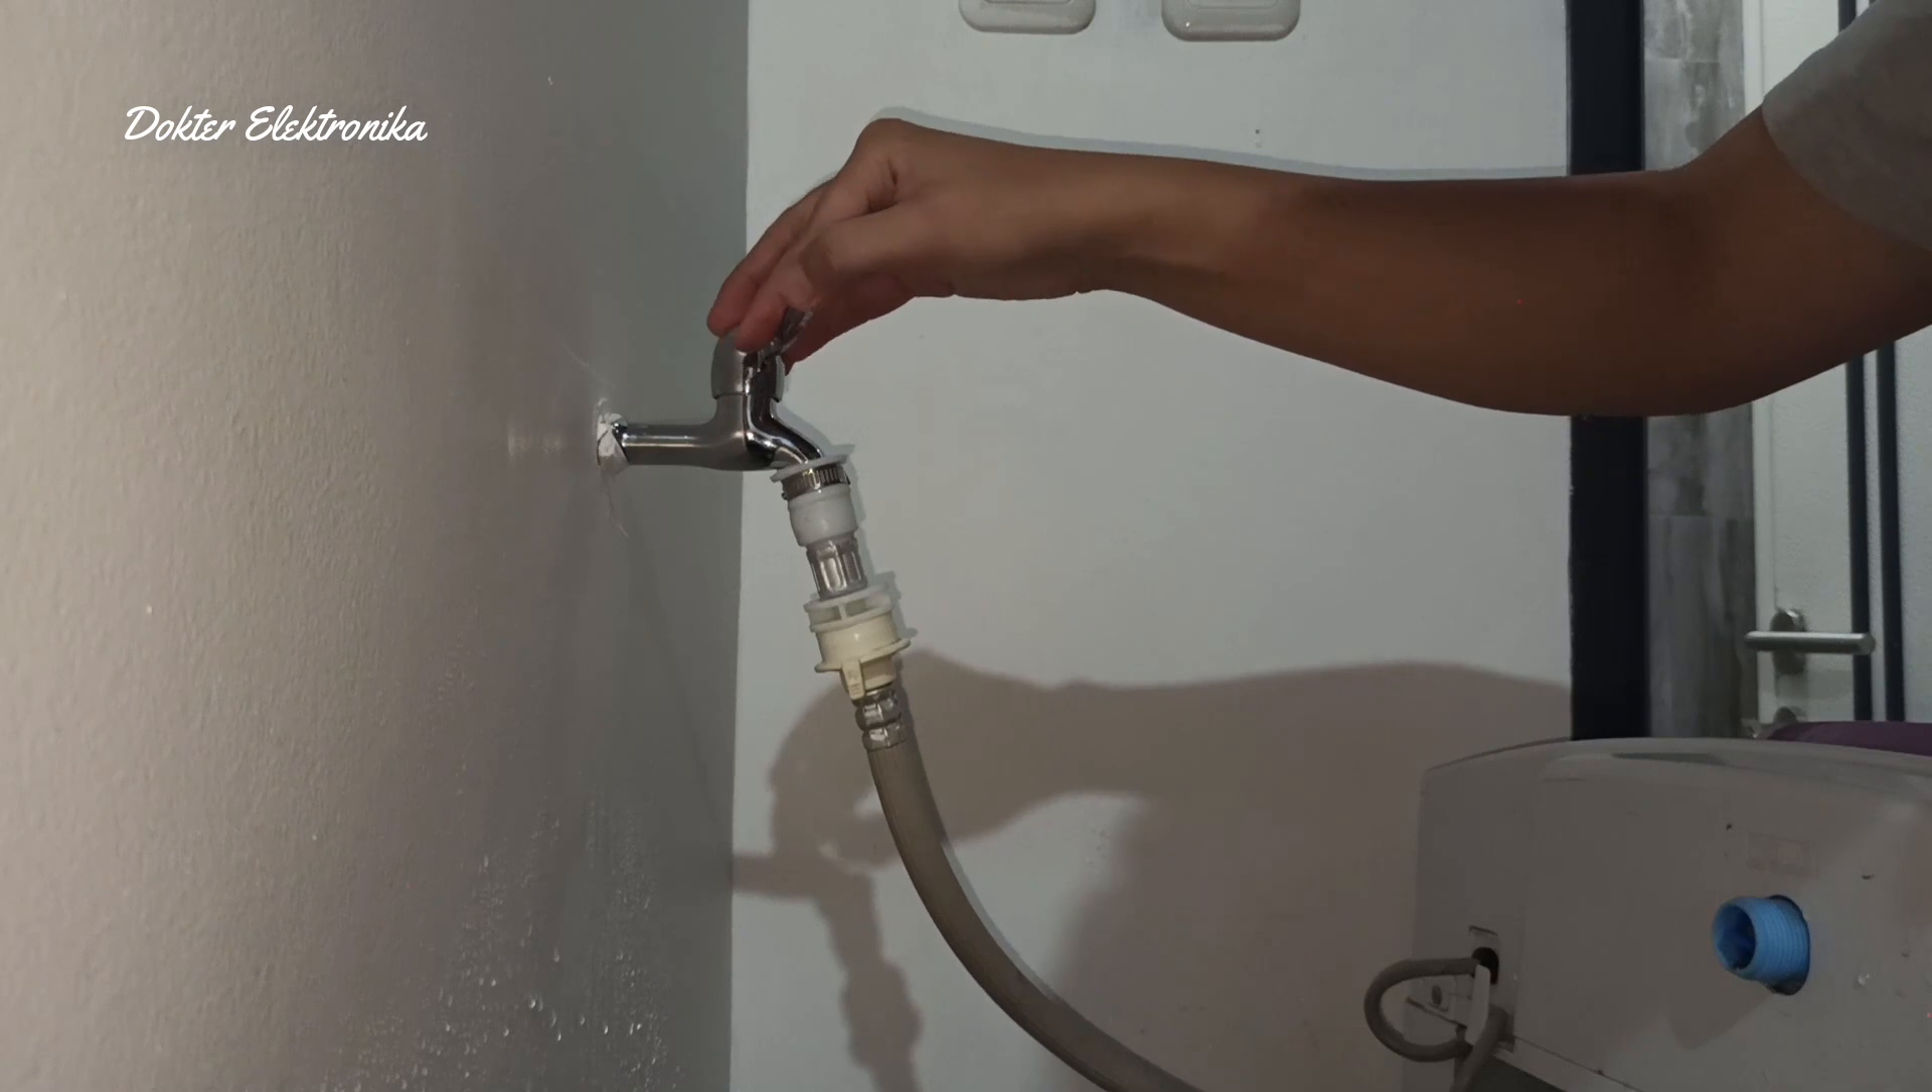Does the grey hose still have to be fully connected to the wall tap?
No.